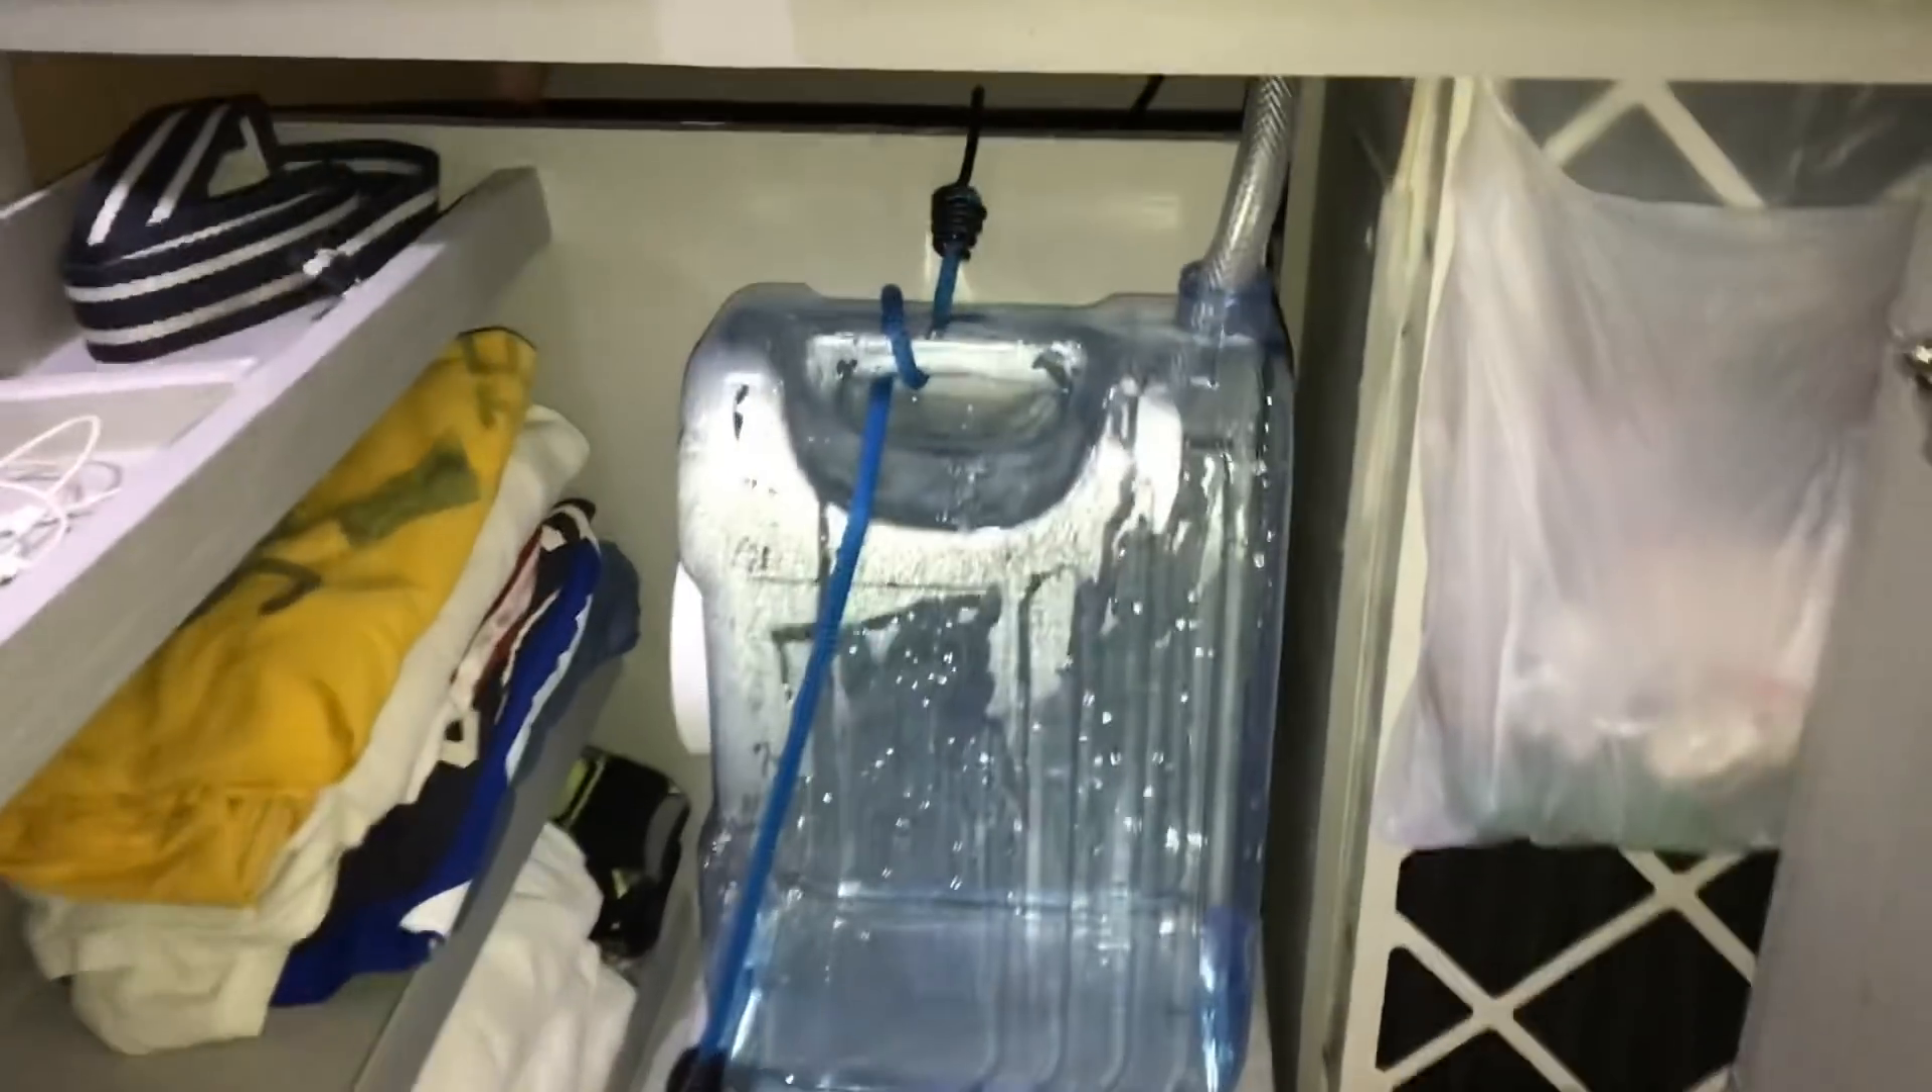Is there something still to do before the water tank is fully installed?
No.